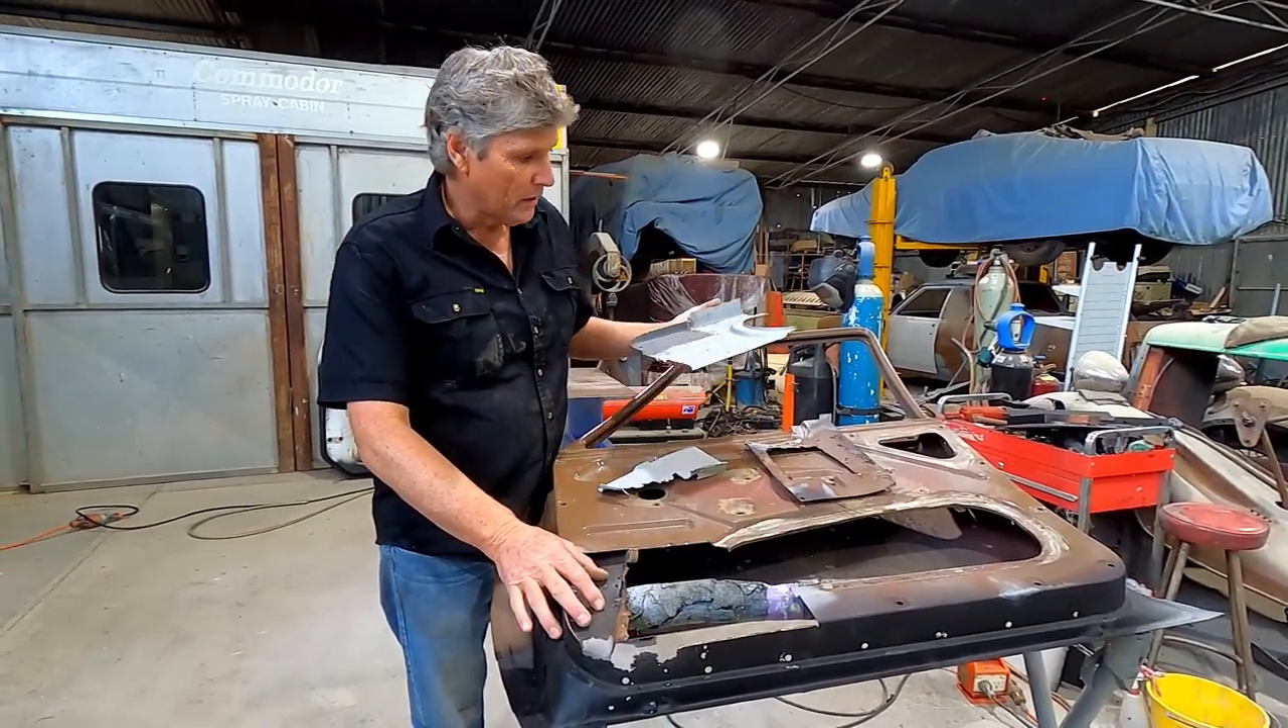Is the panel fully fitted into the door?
No.